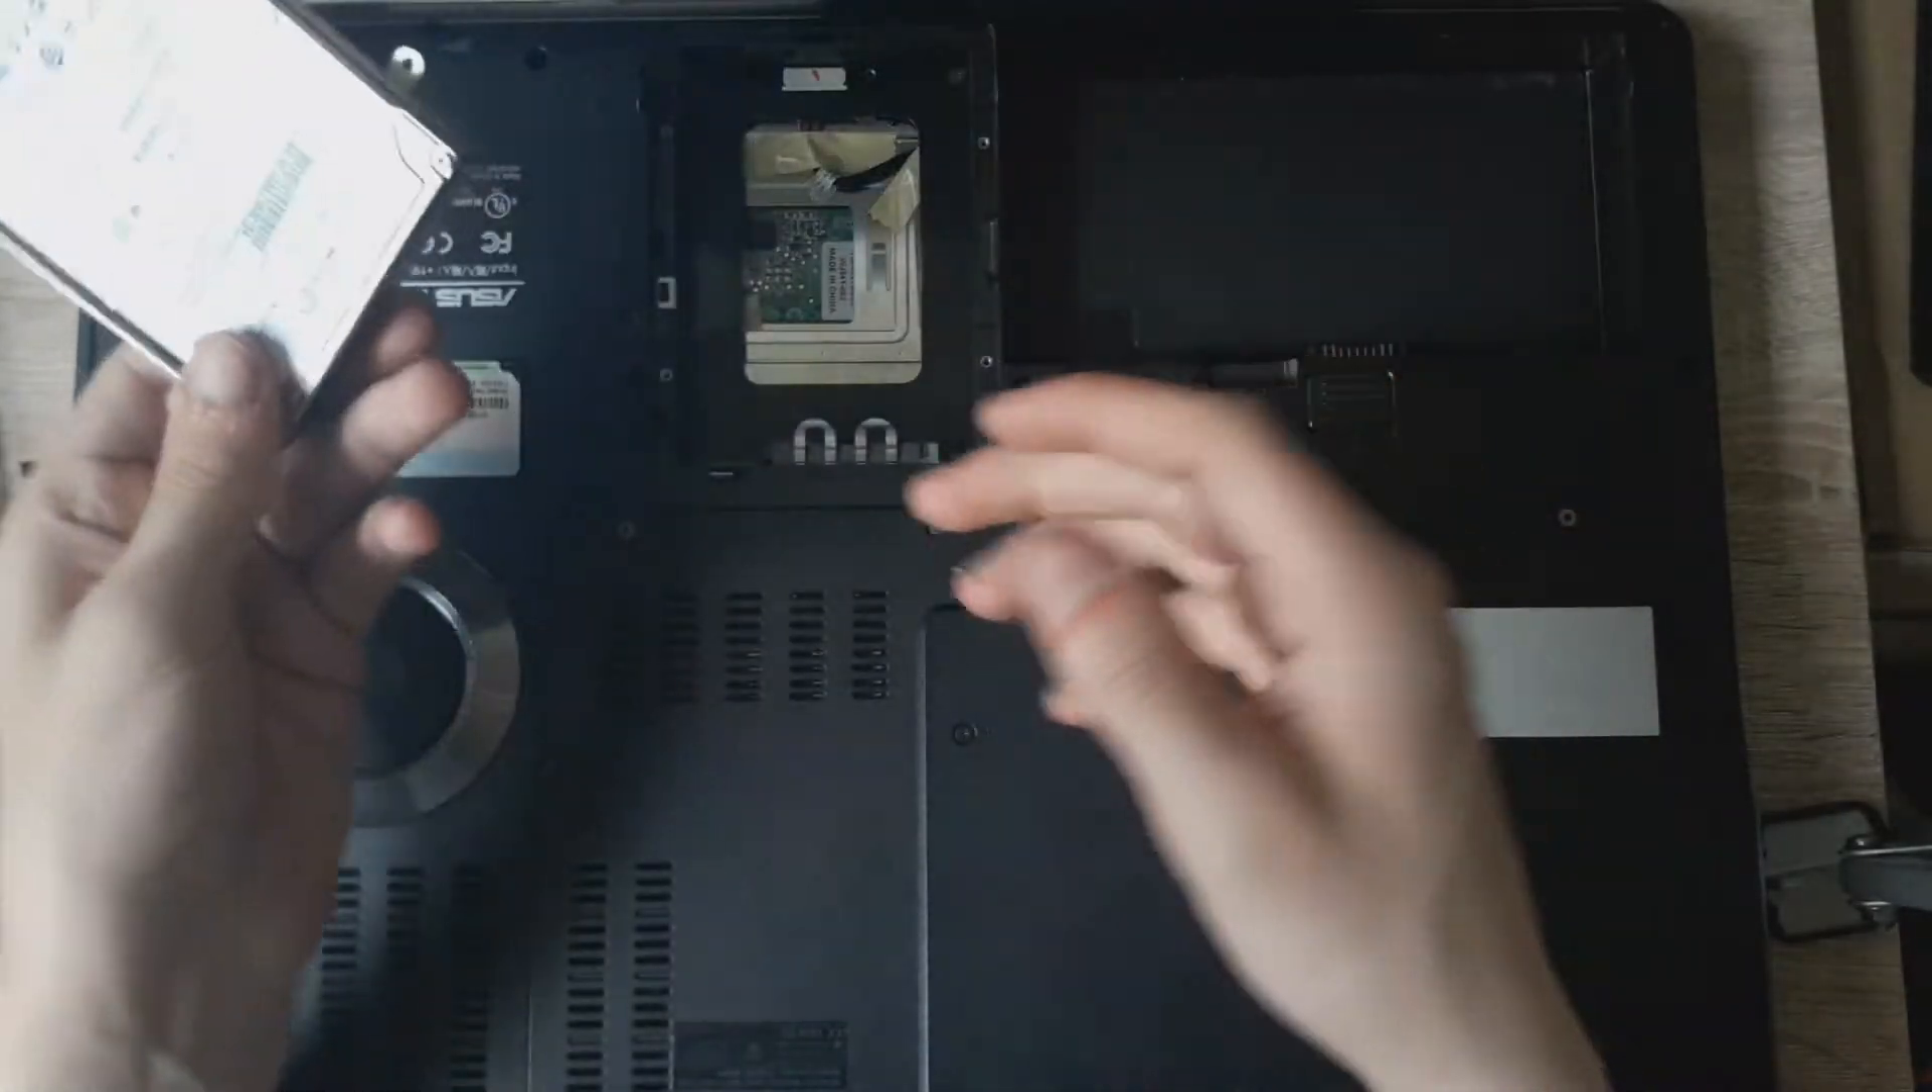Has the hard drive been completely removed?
Yes.